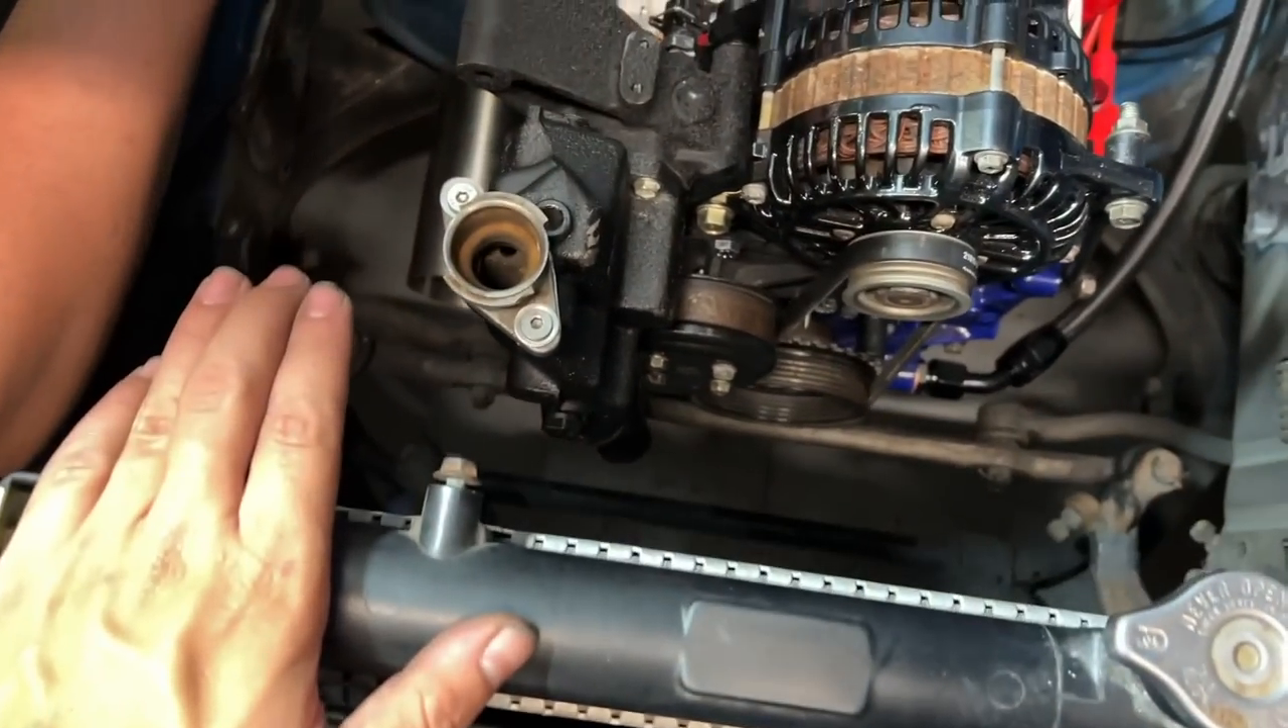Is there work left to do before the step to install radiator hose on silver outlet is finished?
Yes.